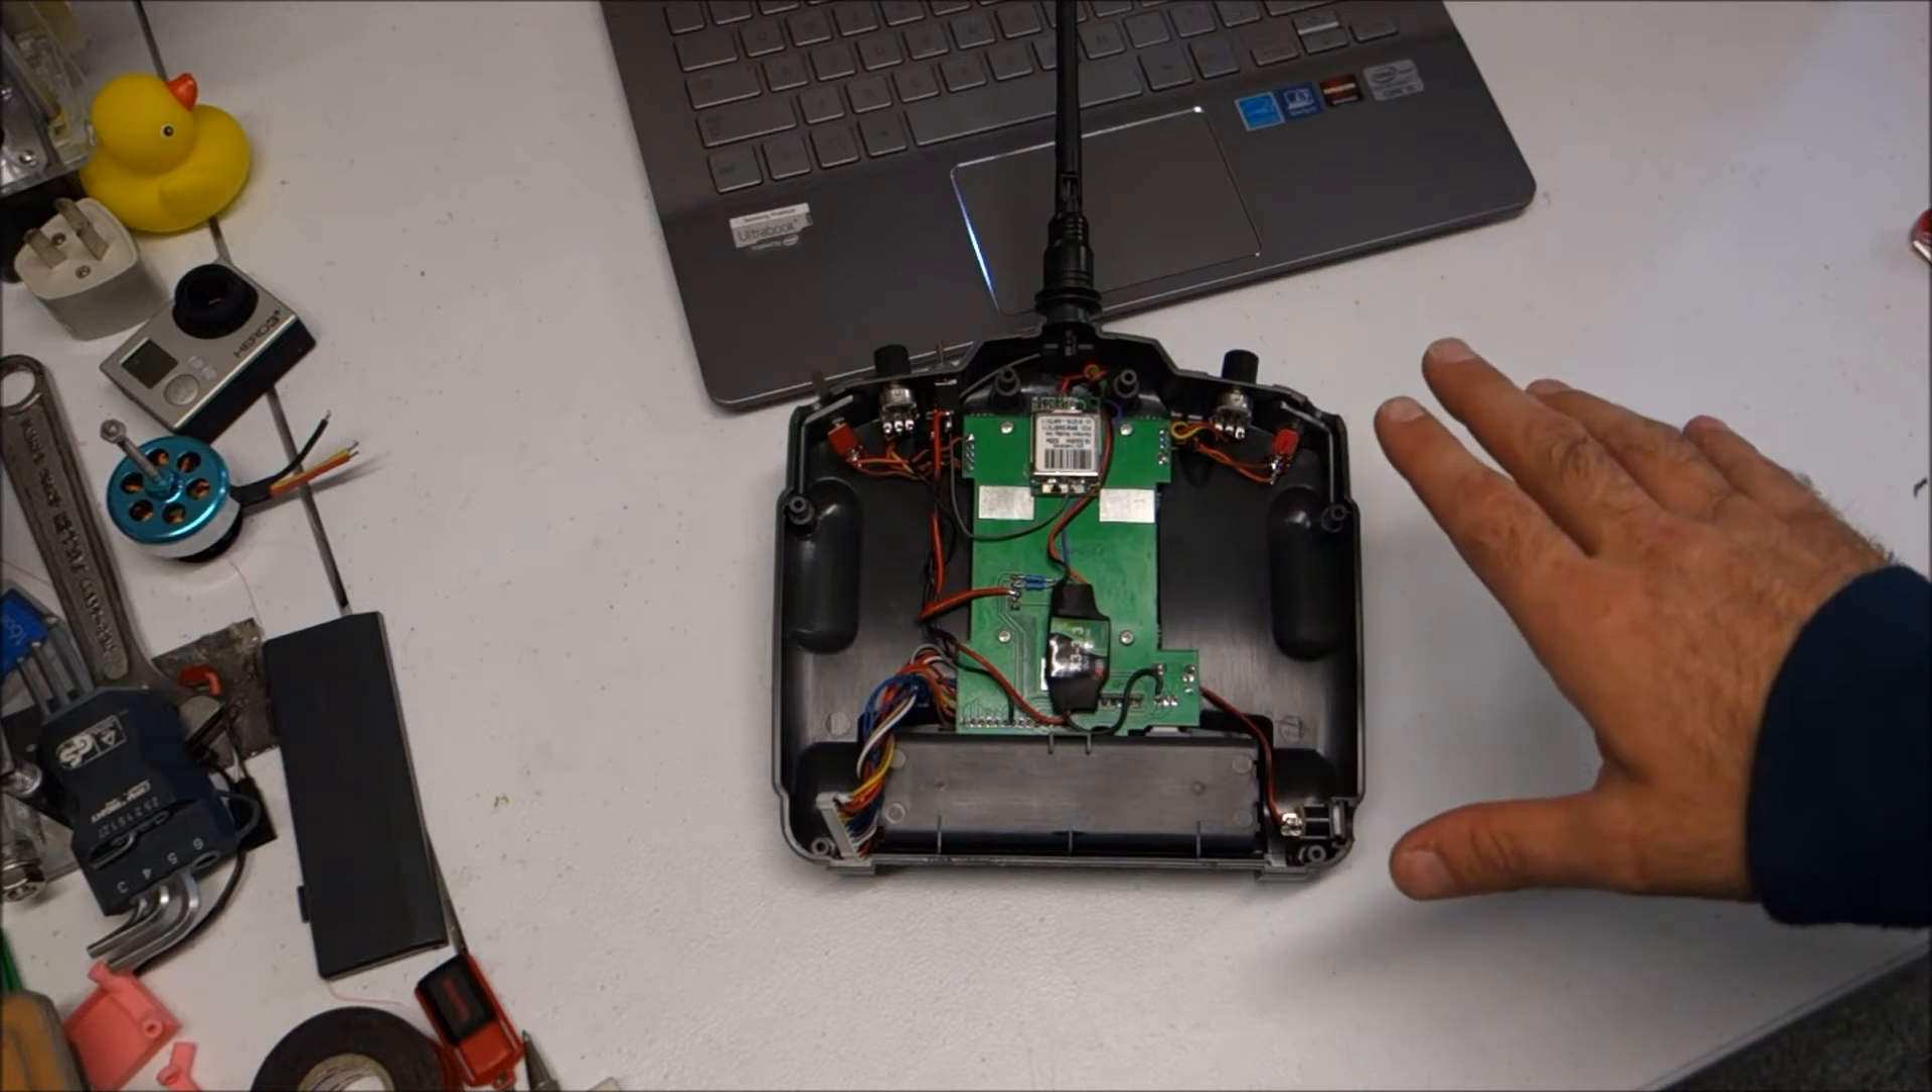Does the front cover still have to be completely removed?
No.